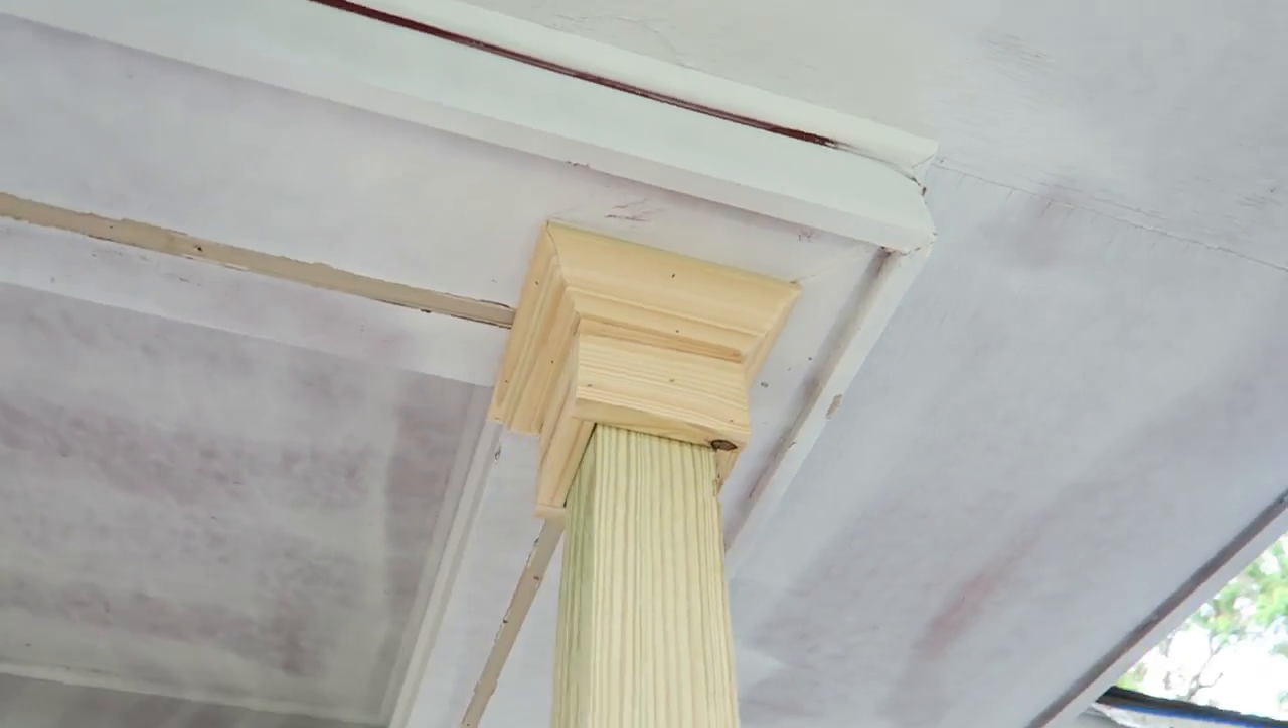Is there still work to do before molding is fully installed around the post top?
No.